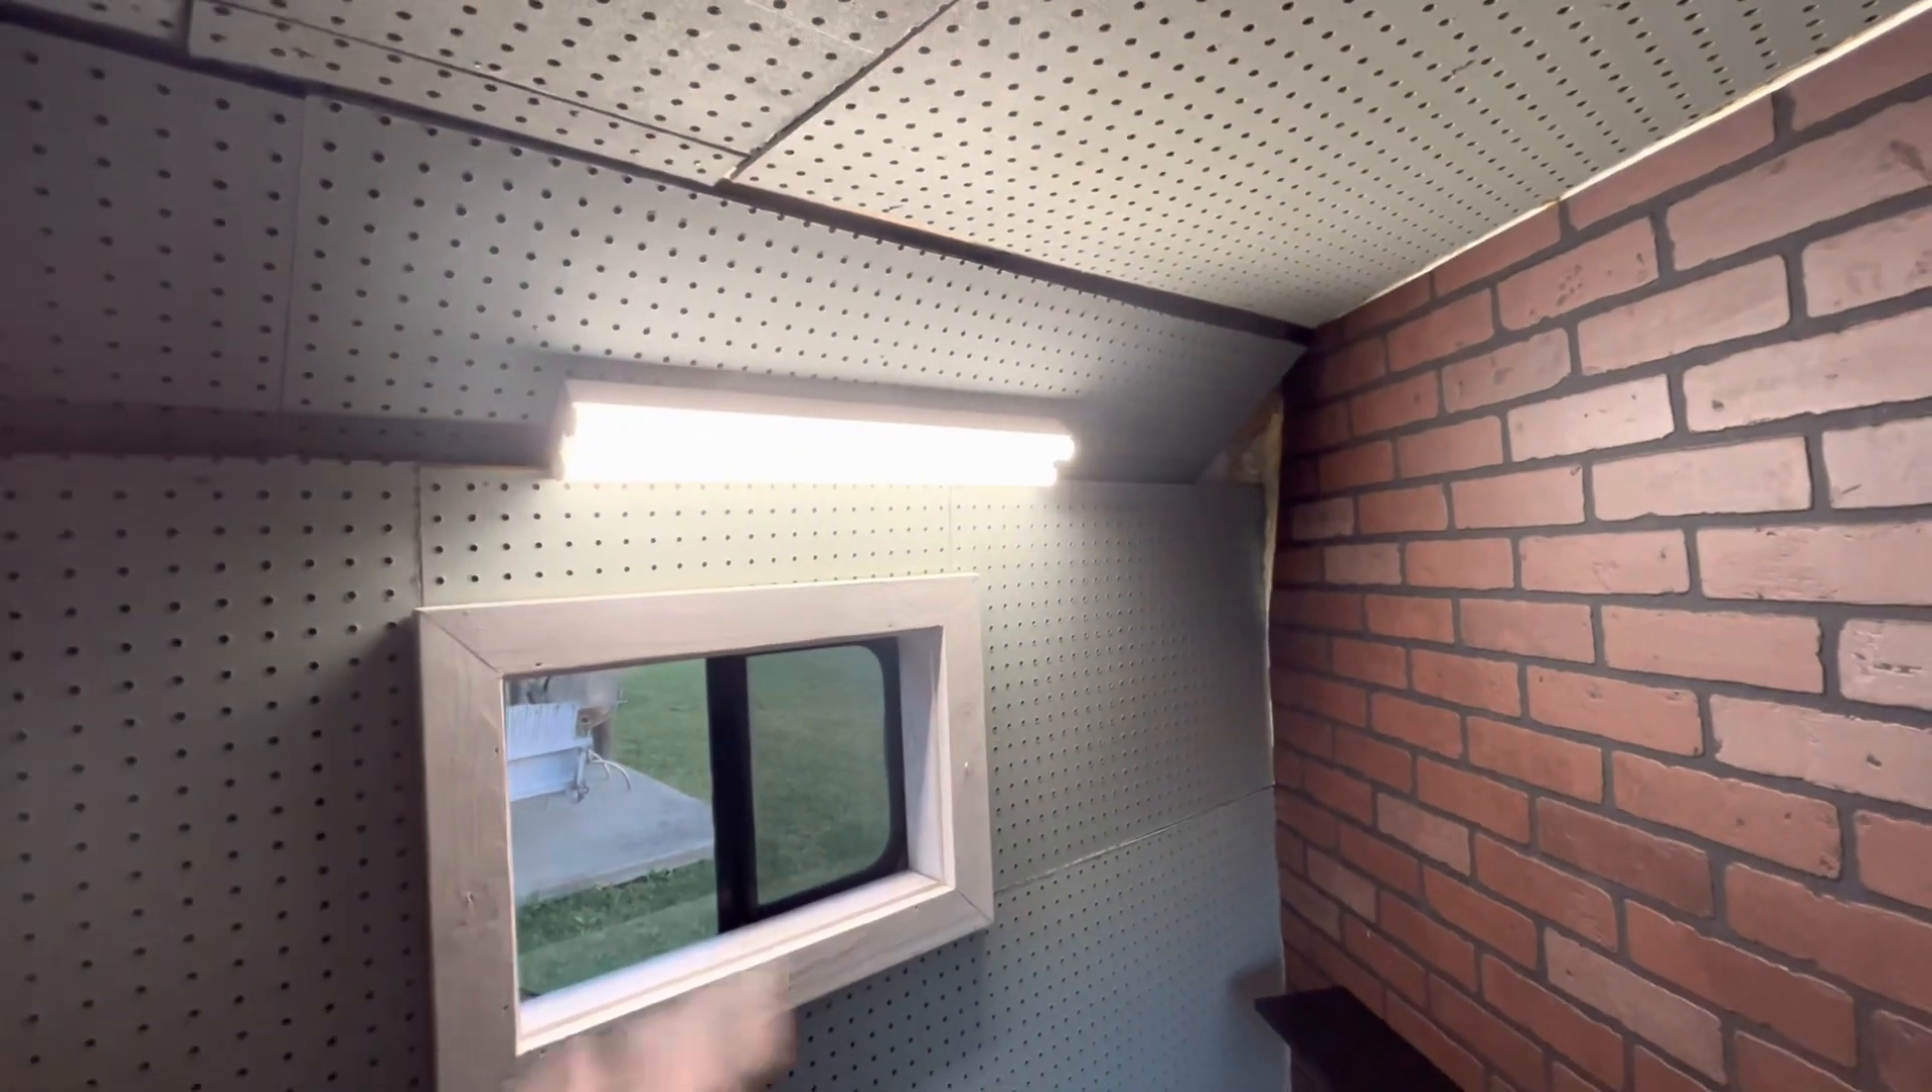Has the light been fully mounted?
Yes.